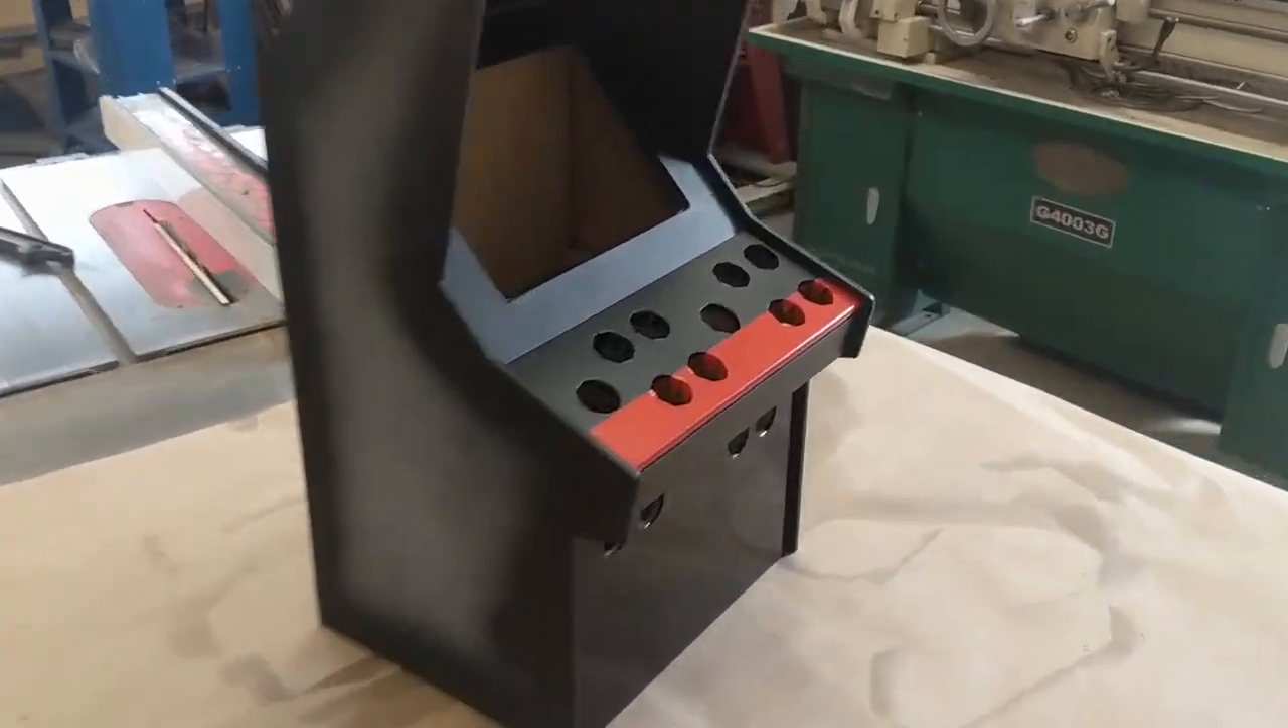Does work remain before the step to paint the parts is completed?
No.